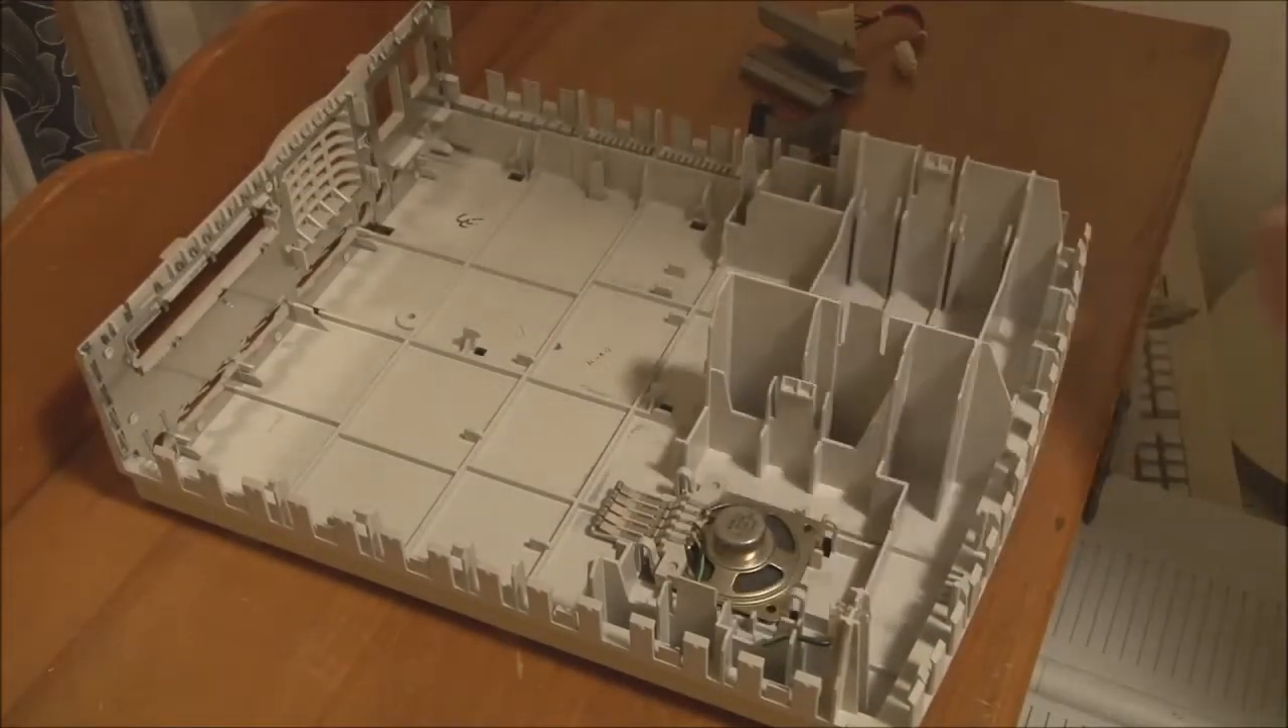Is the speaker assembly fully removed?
No.